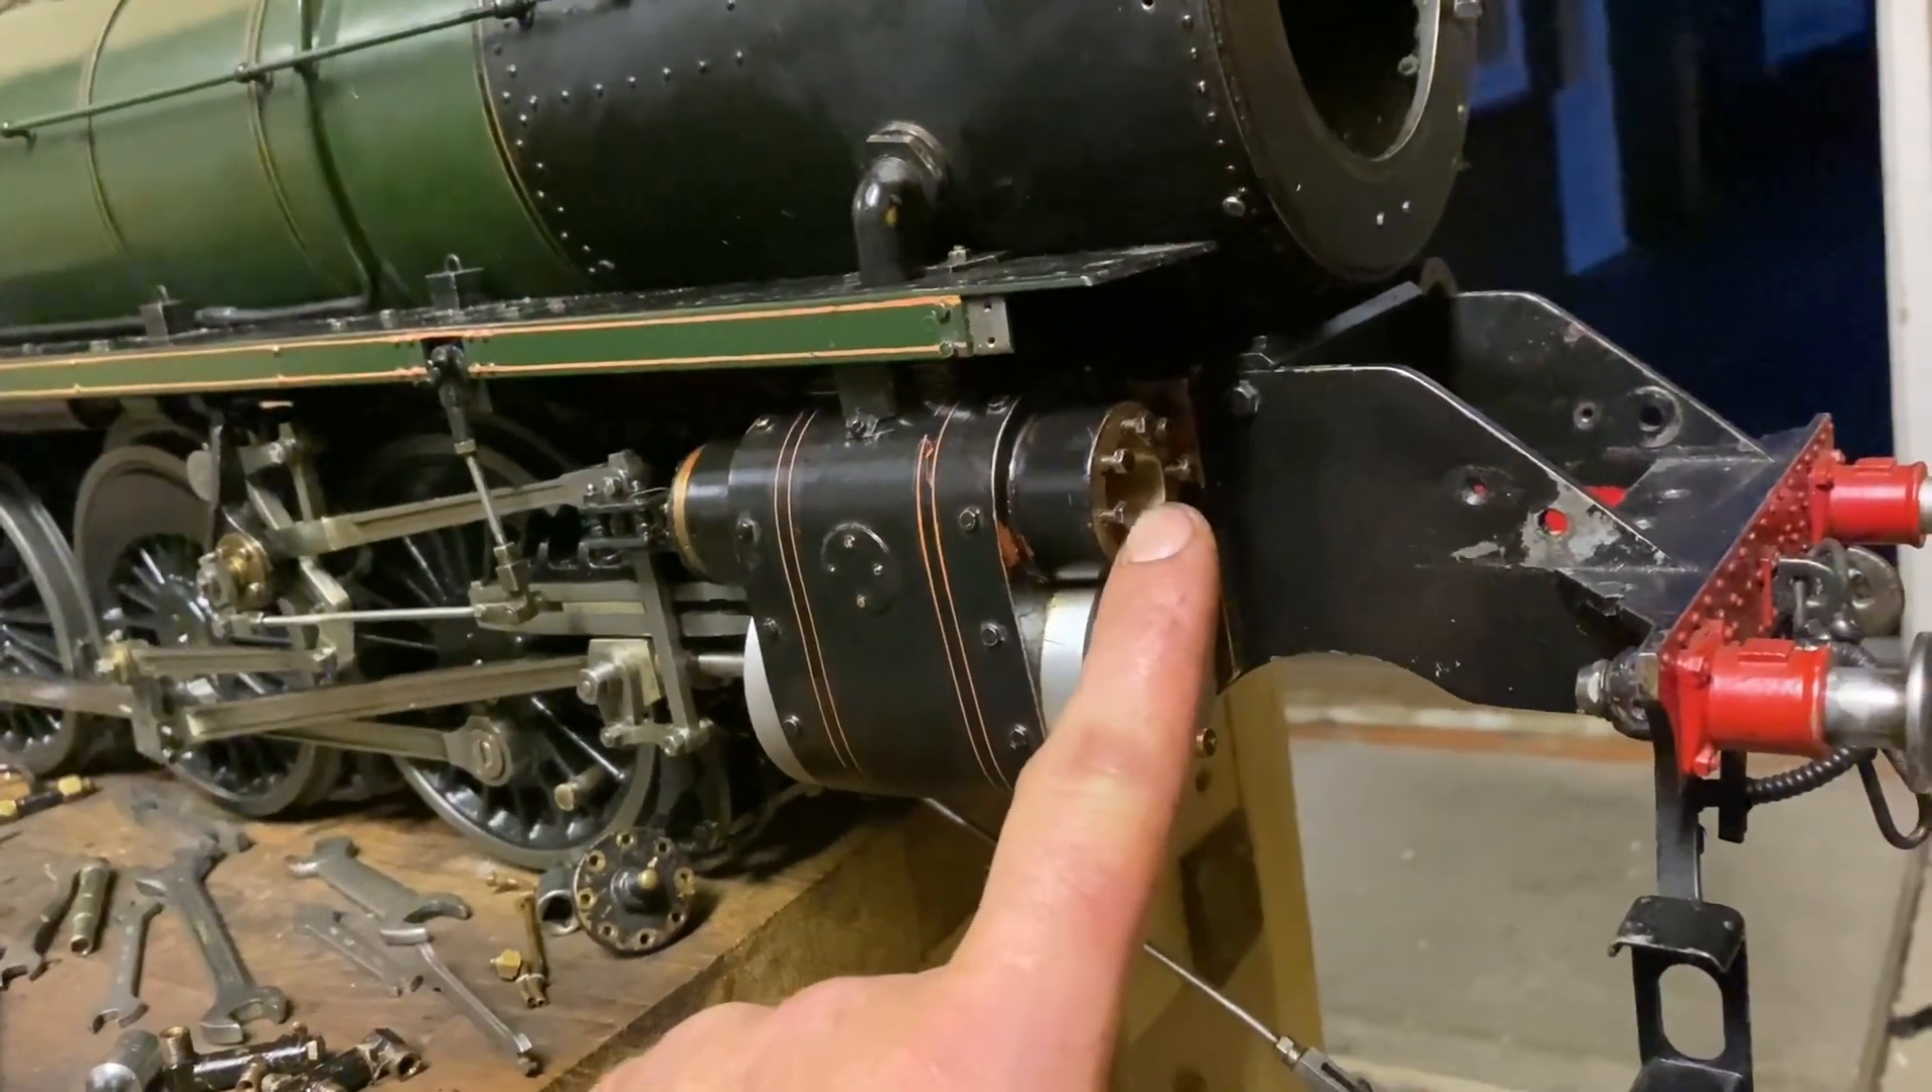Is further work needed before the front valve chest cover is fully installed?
Yes.